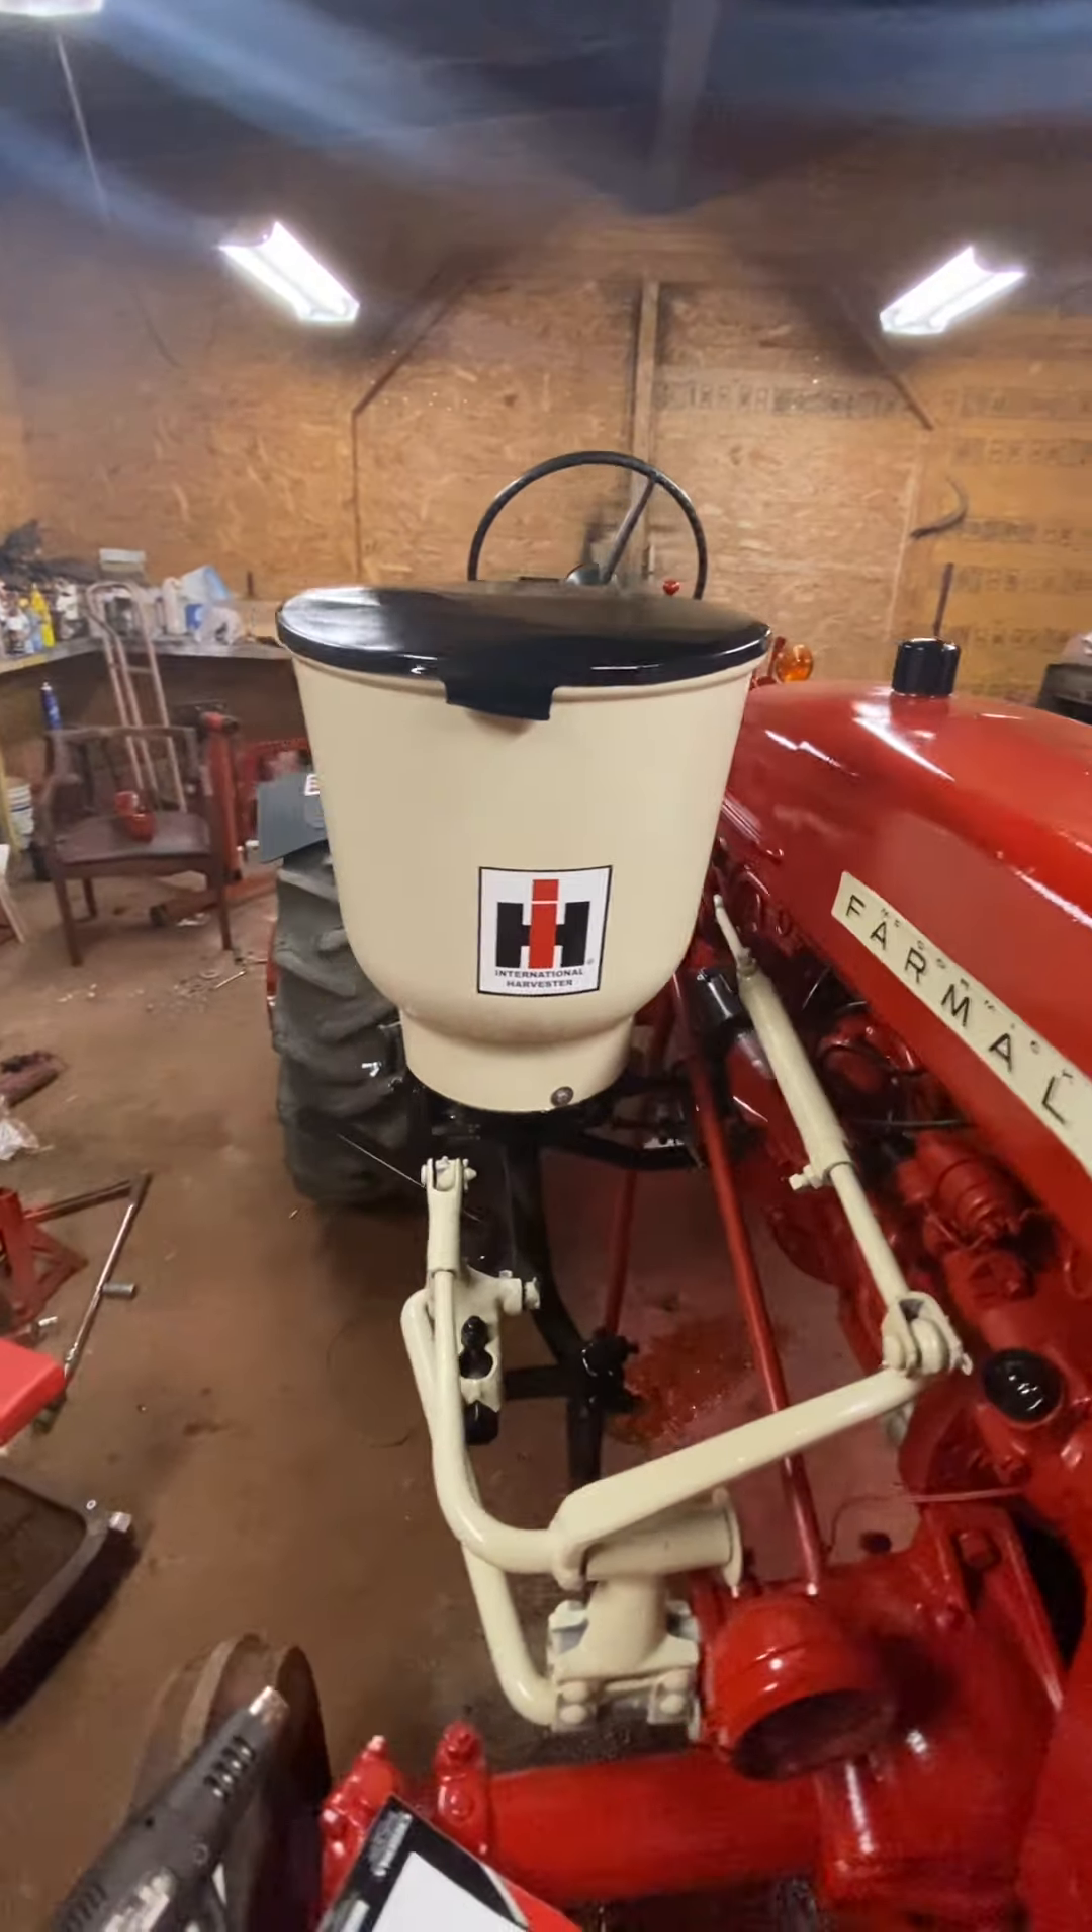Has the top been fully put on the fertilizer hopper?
Yes.